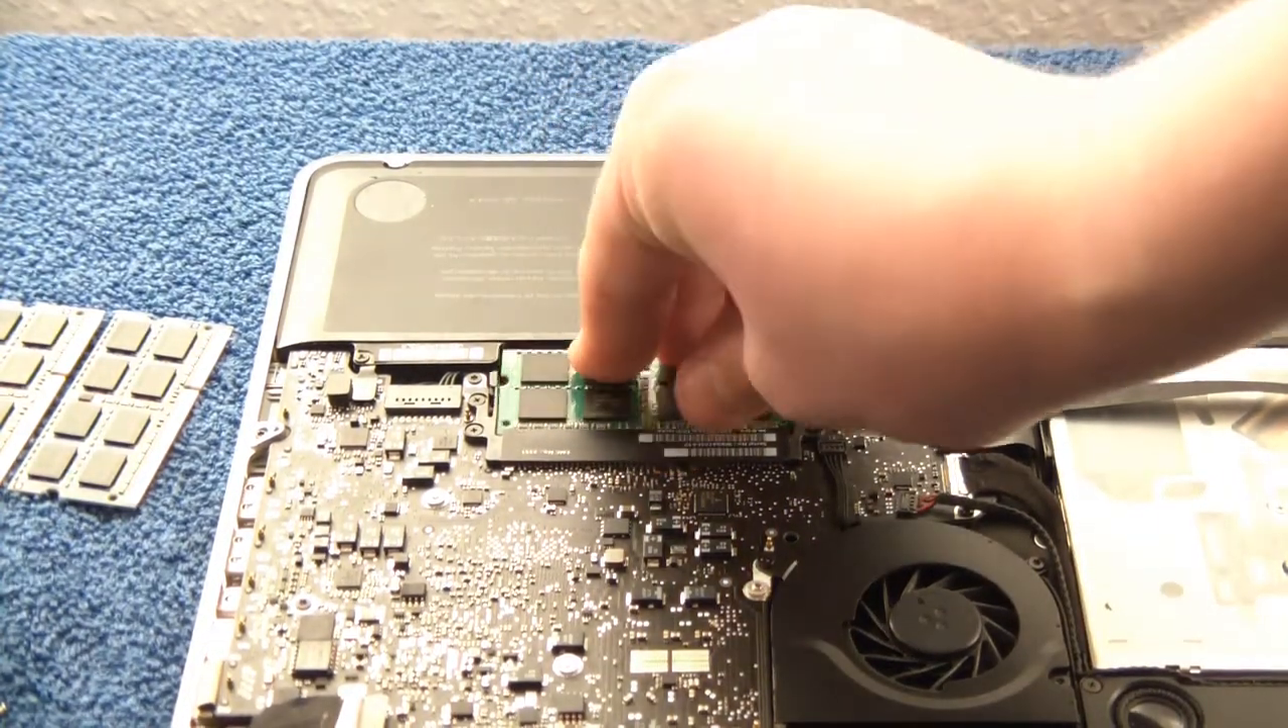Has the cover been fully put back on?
No.